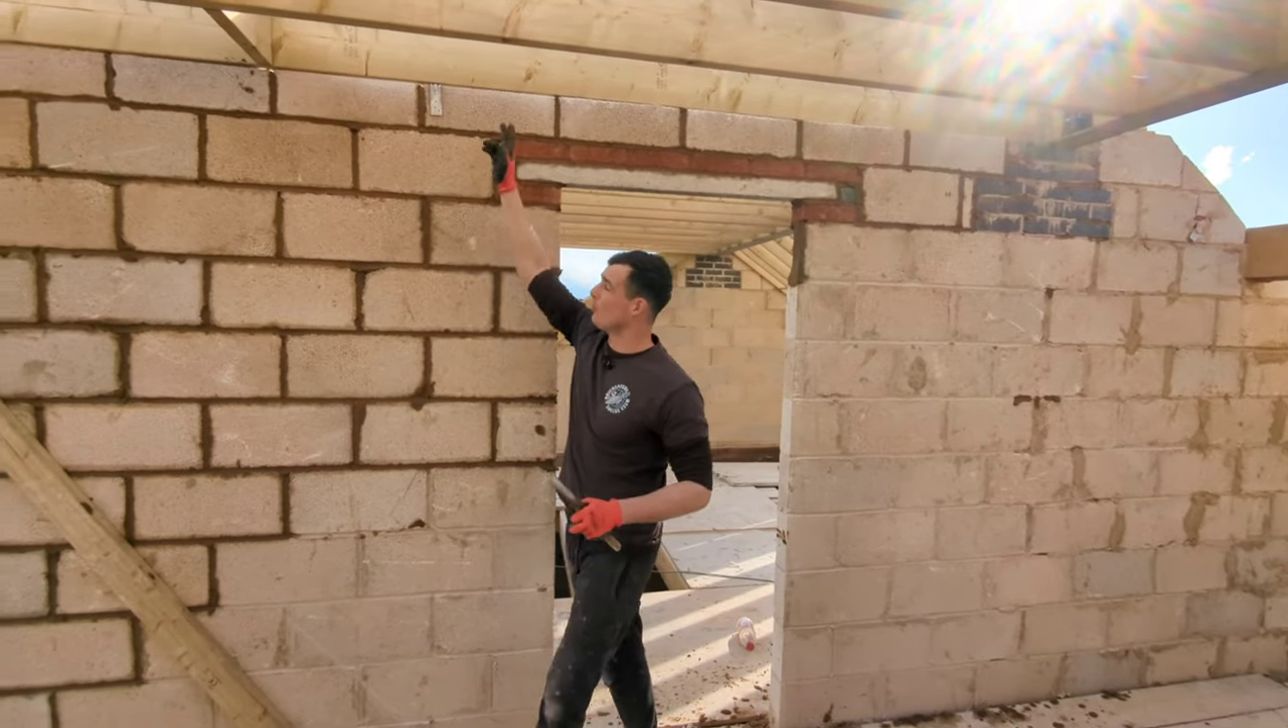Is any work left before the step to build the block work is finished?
No.